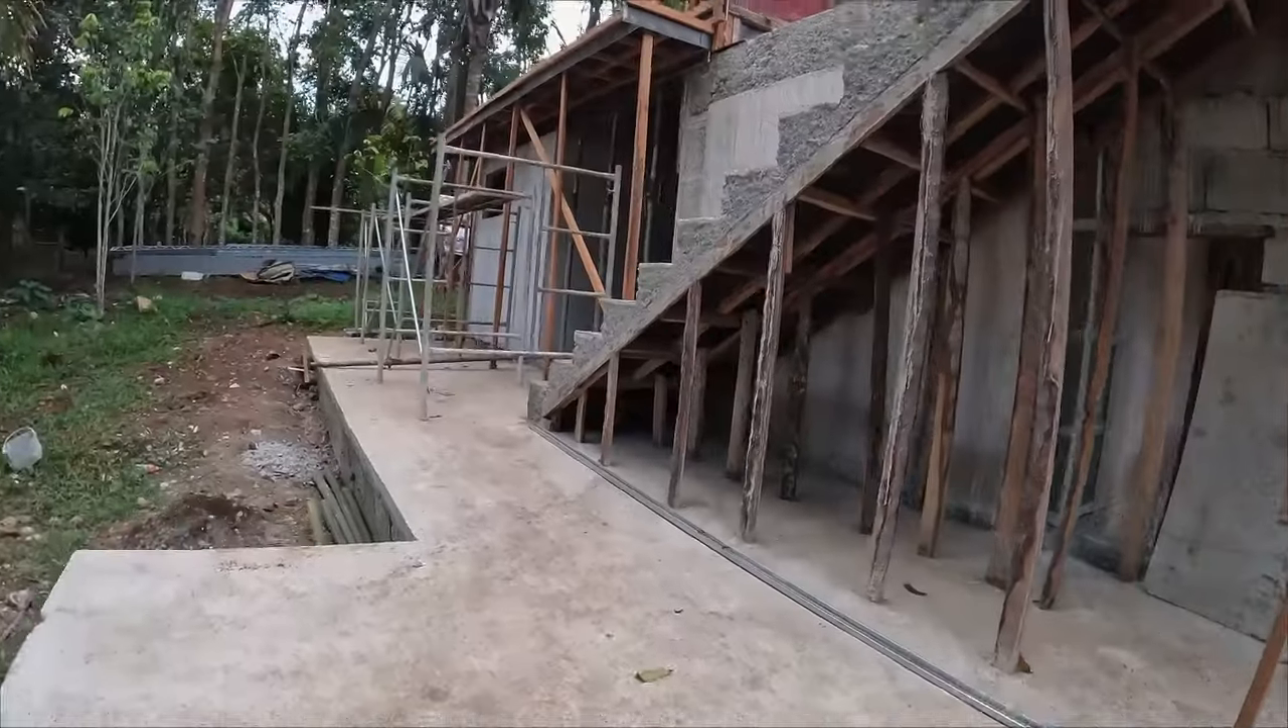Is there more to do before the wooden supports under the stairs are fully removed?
Yes.